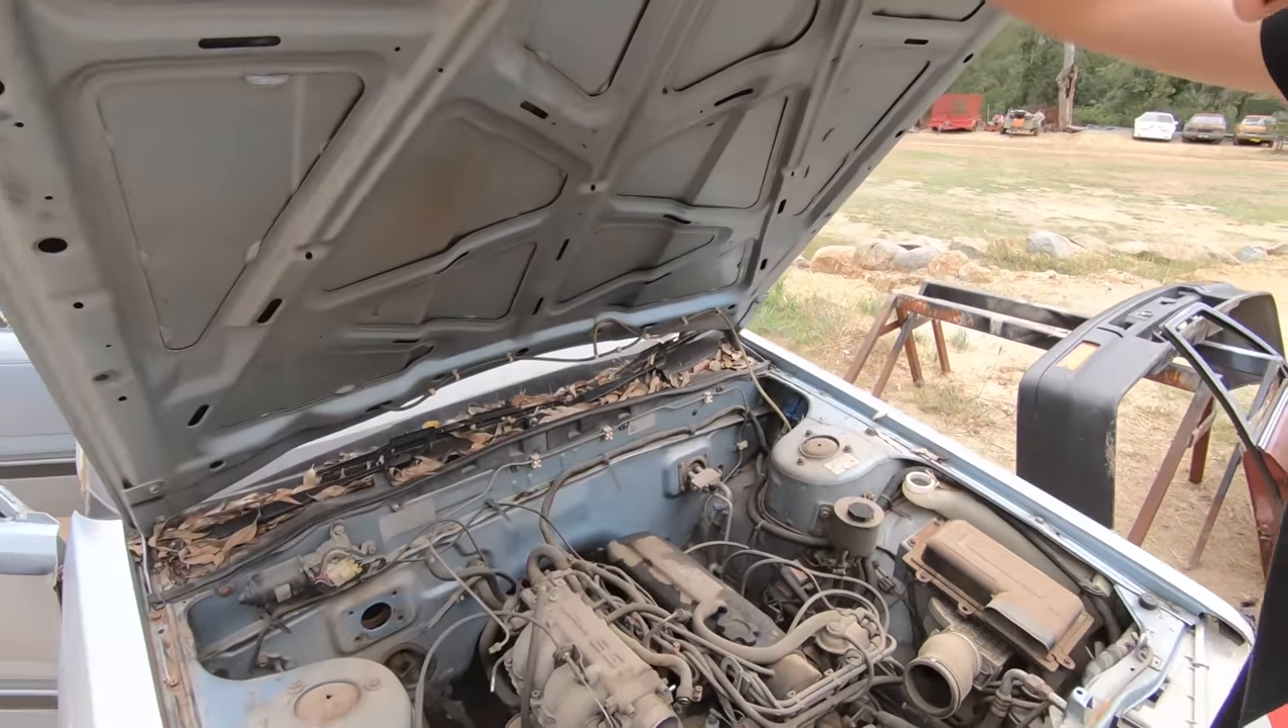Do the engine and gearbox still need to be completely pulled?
Yes.